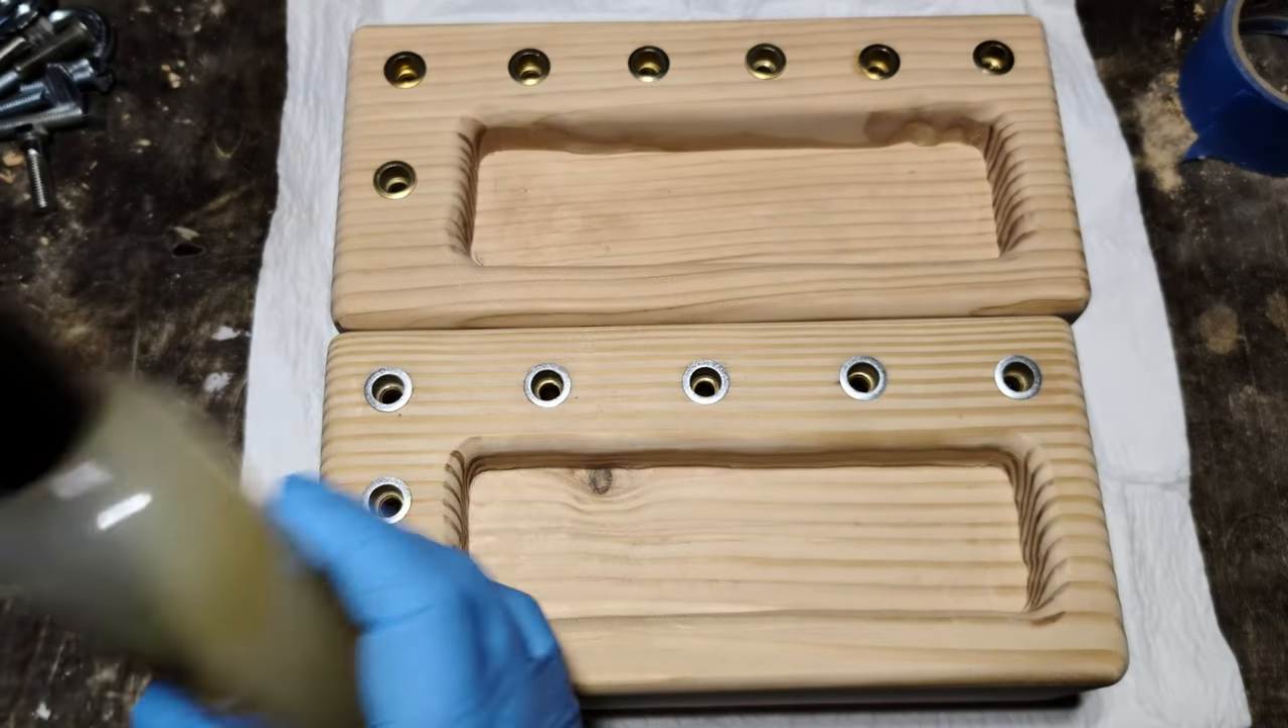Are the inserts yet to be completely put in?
No.